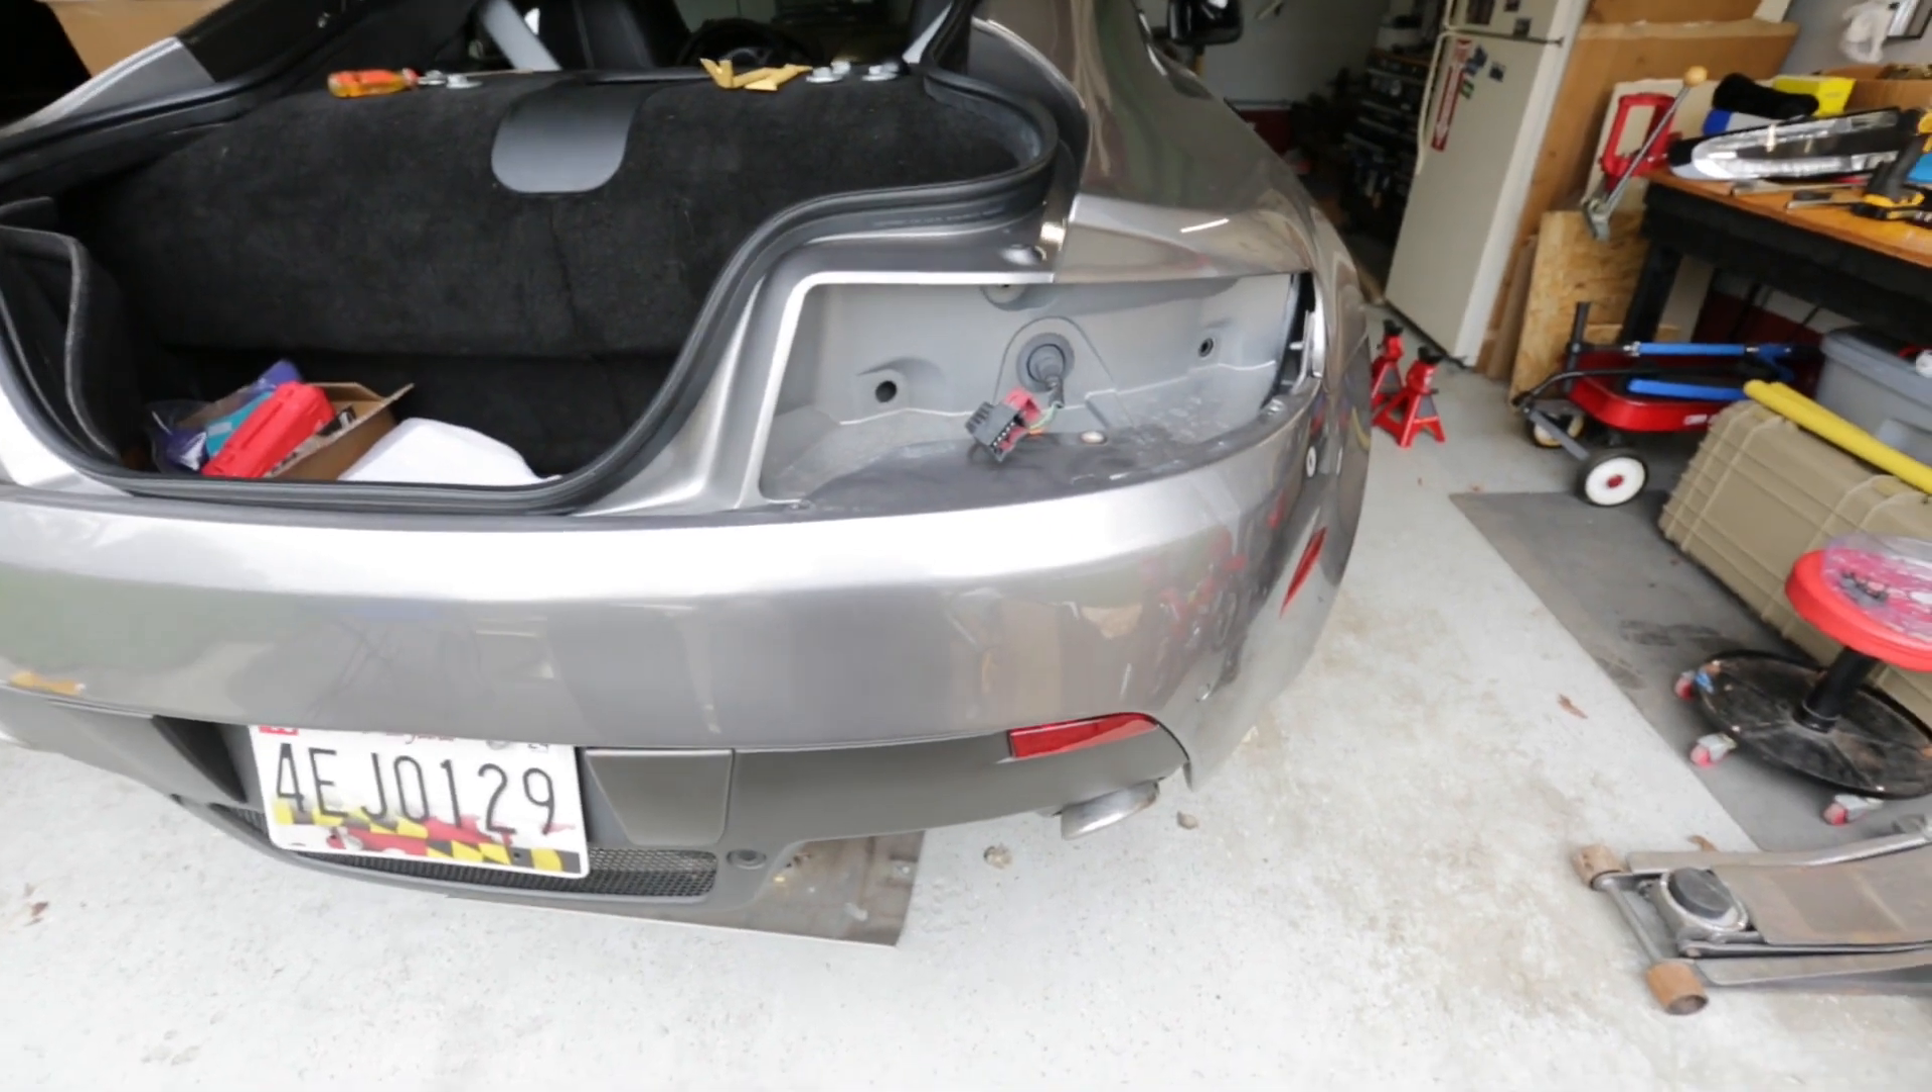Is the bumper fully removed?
No.